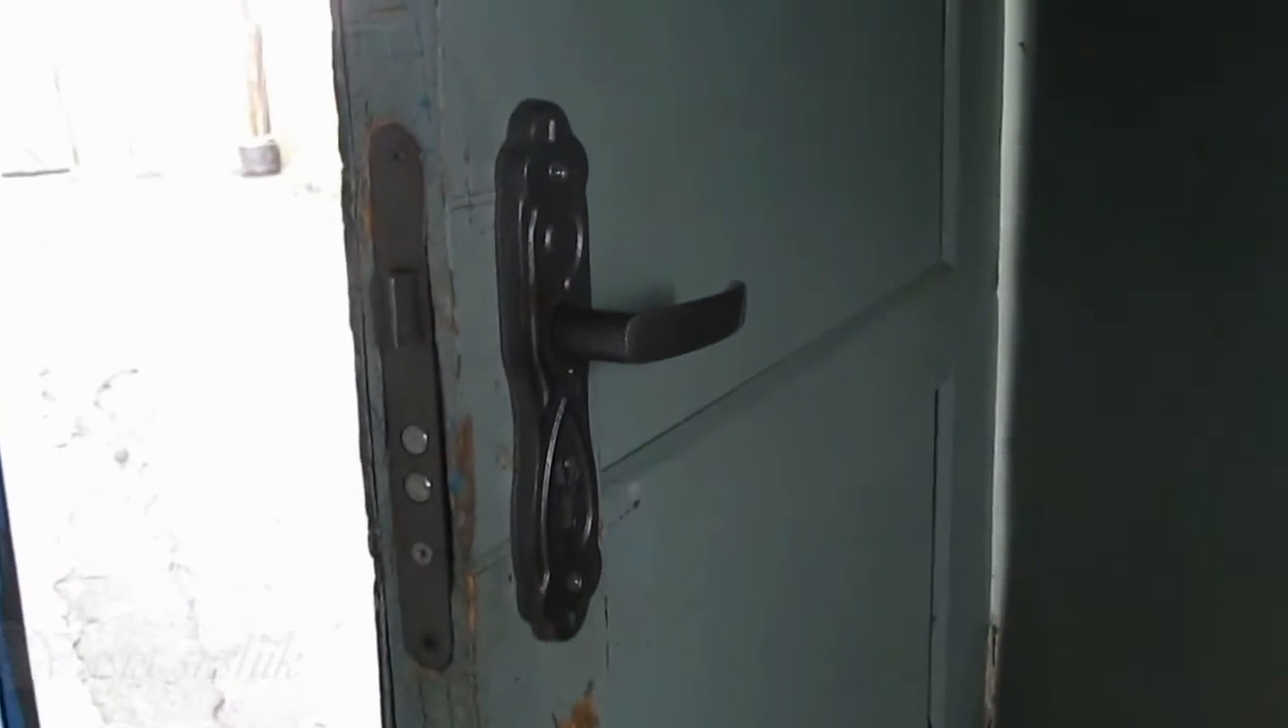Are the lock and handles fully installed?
Yes.